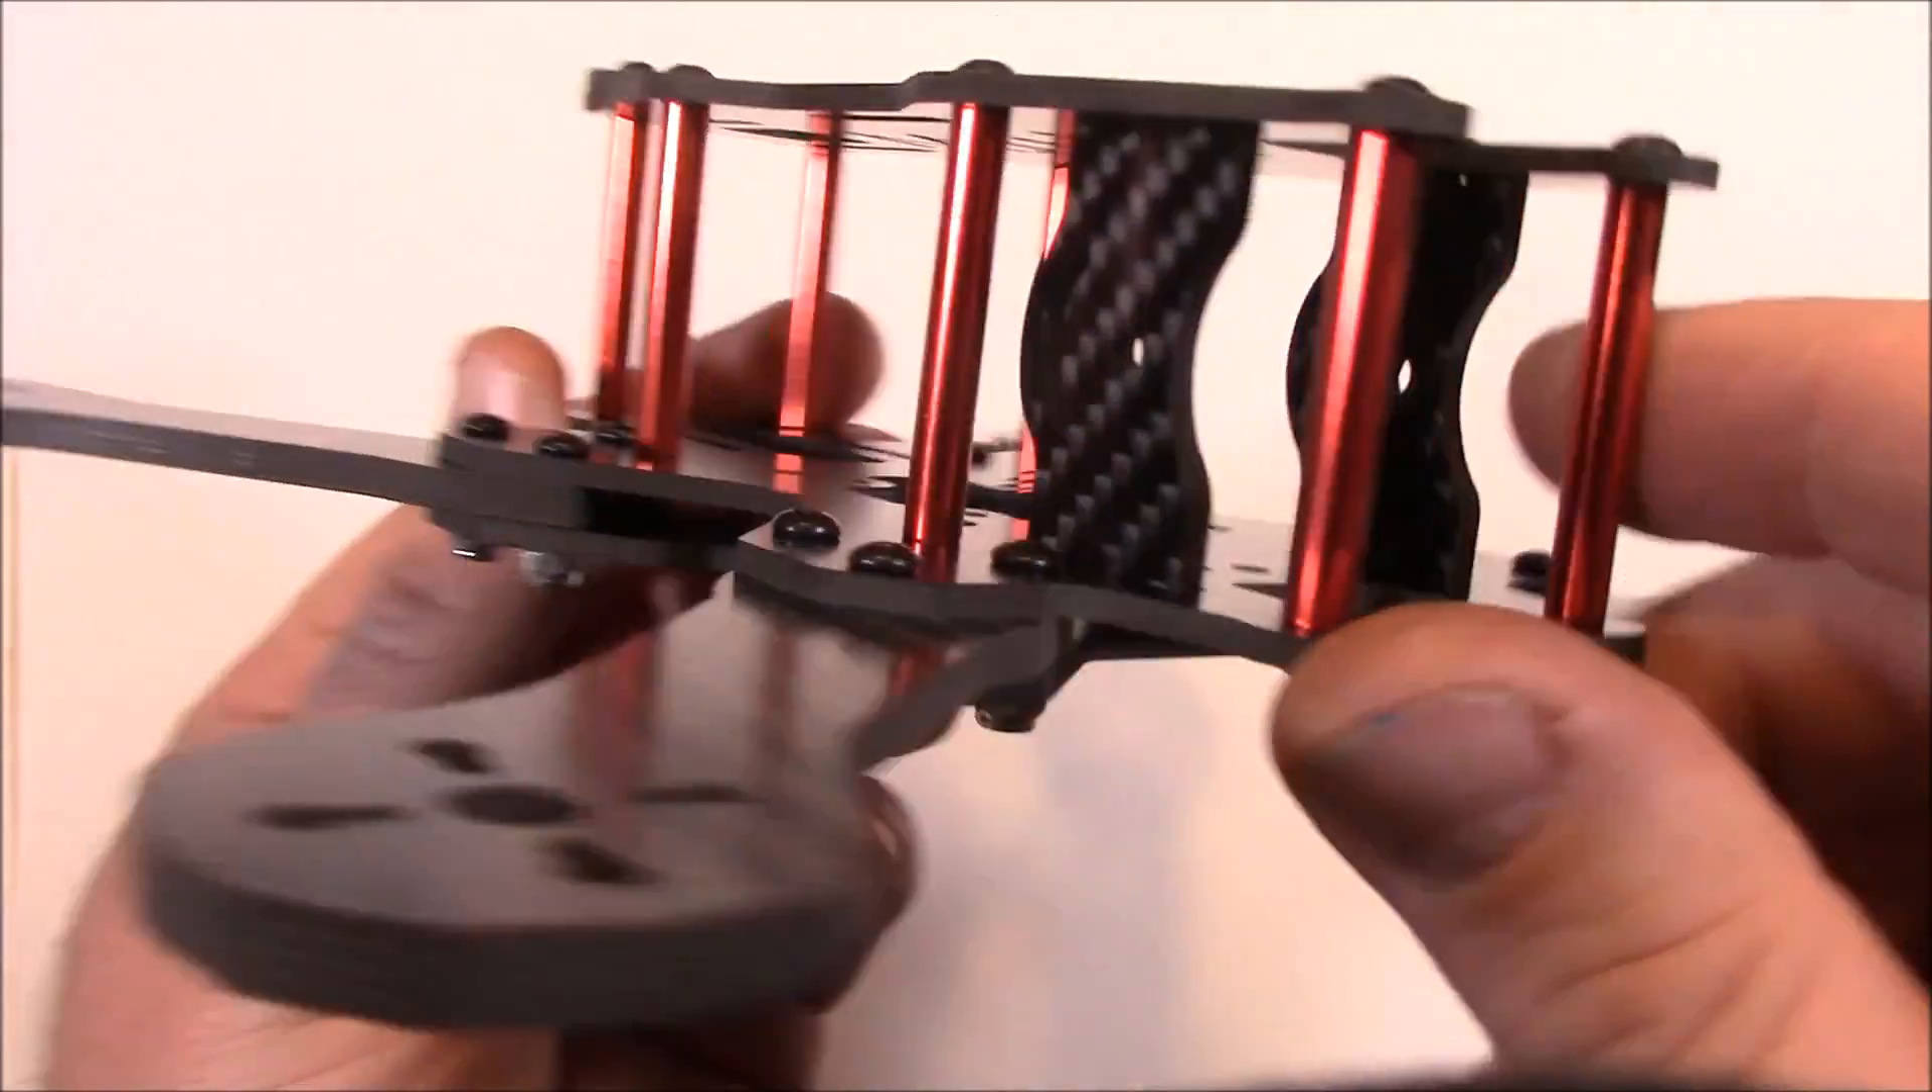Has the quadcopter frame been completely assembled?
Yes.